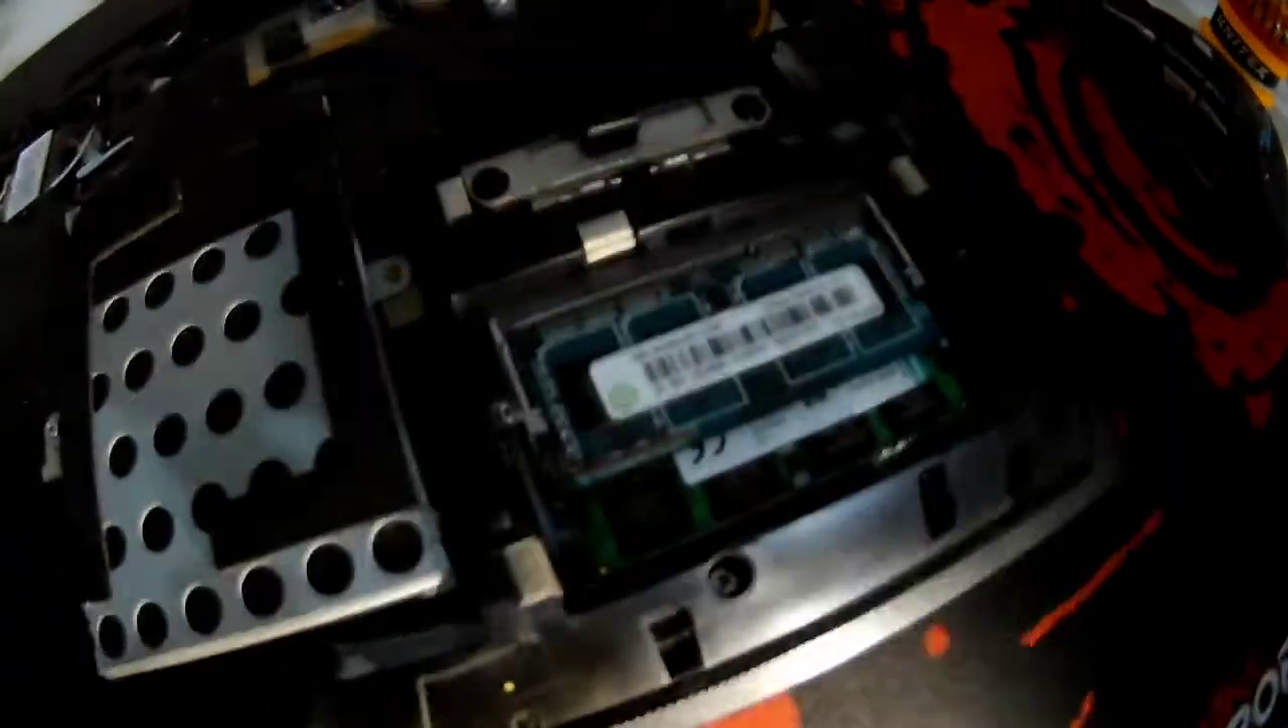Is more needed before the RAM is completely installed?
No.